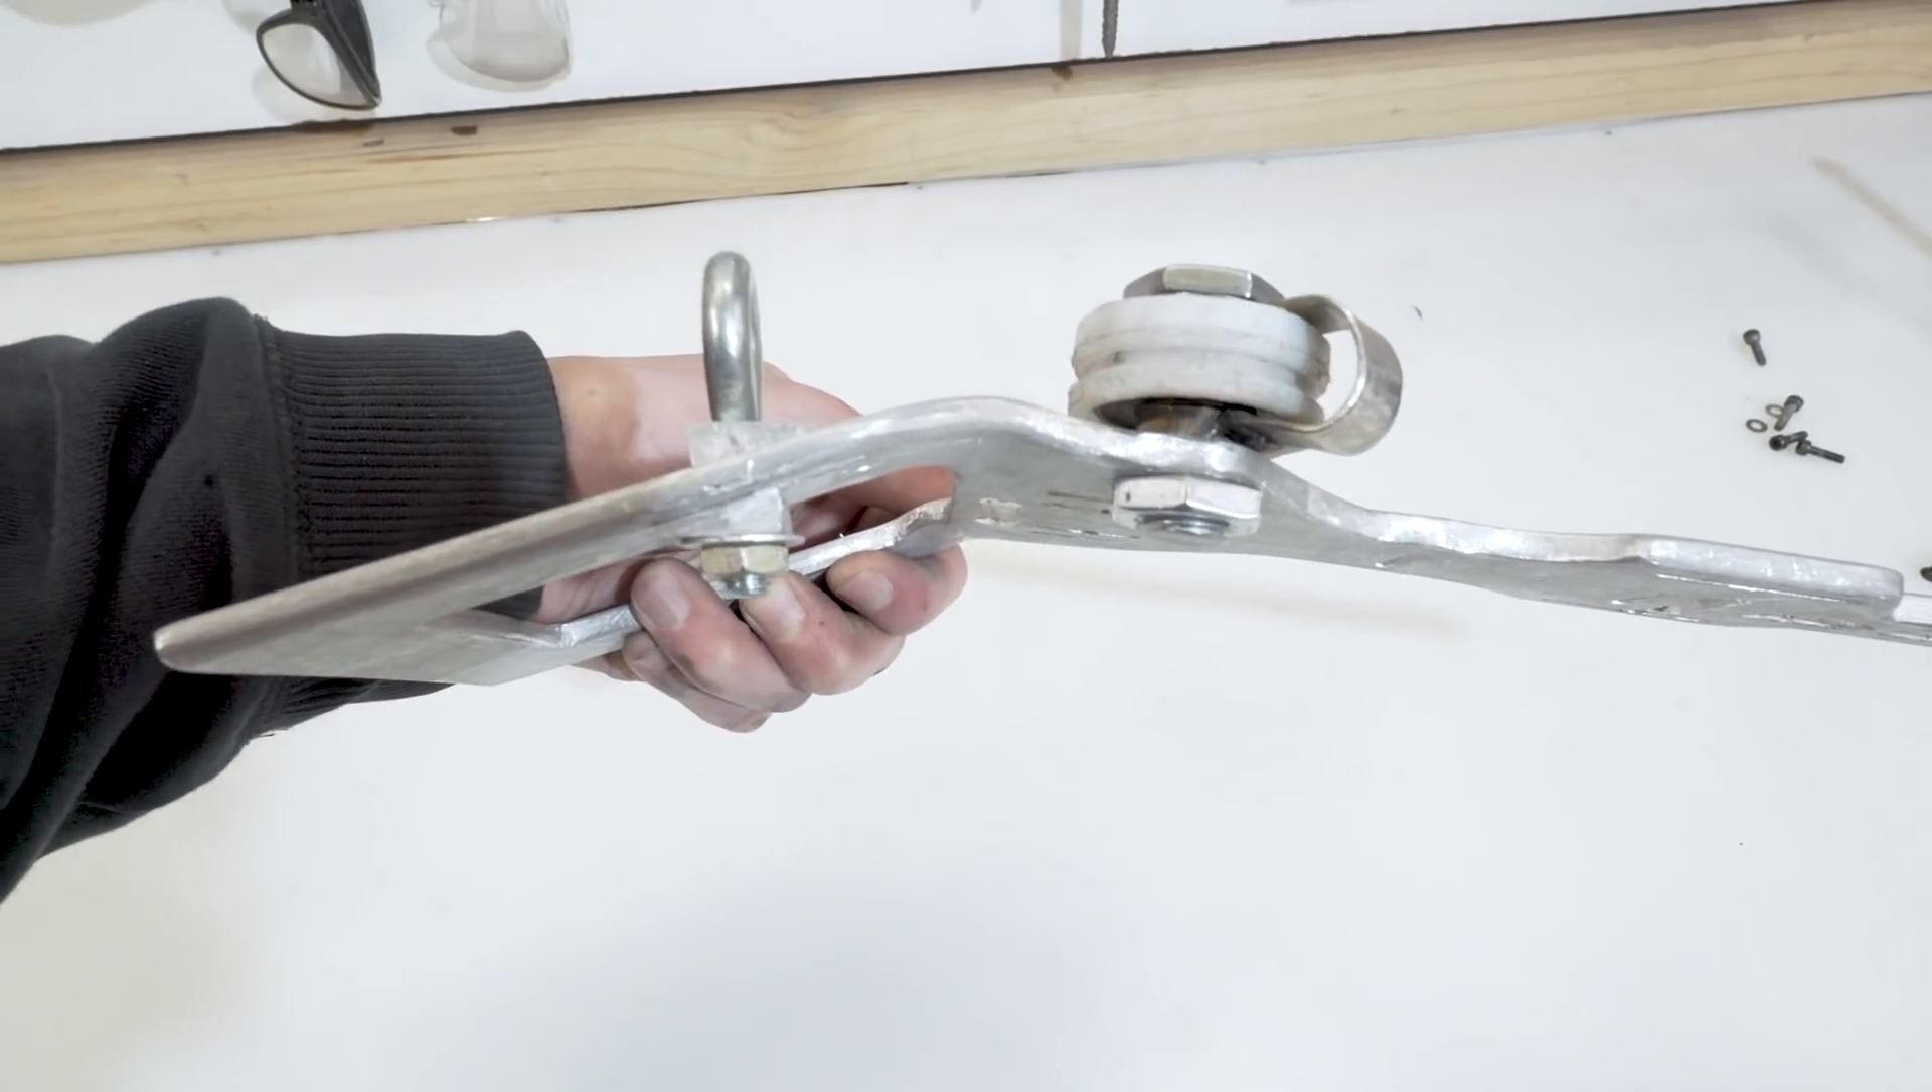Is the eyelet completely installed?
Yes.